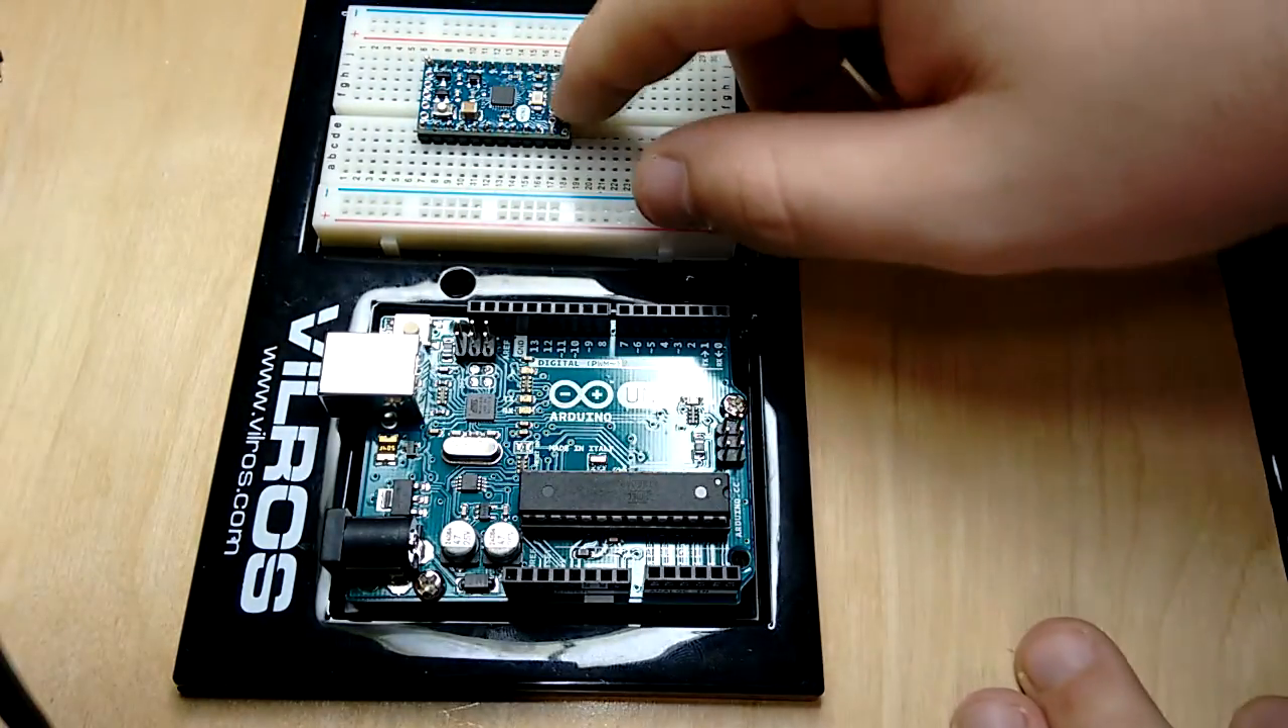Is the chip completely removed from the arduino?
No.